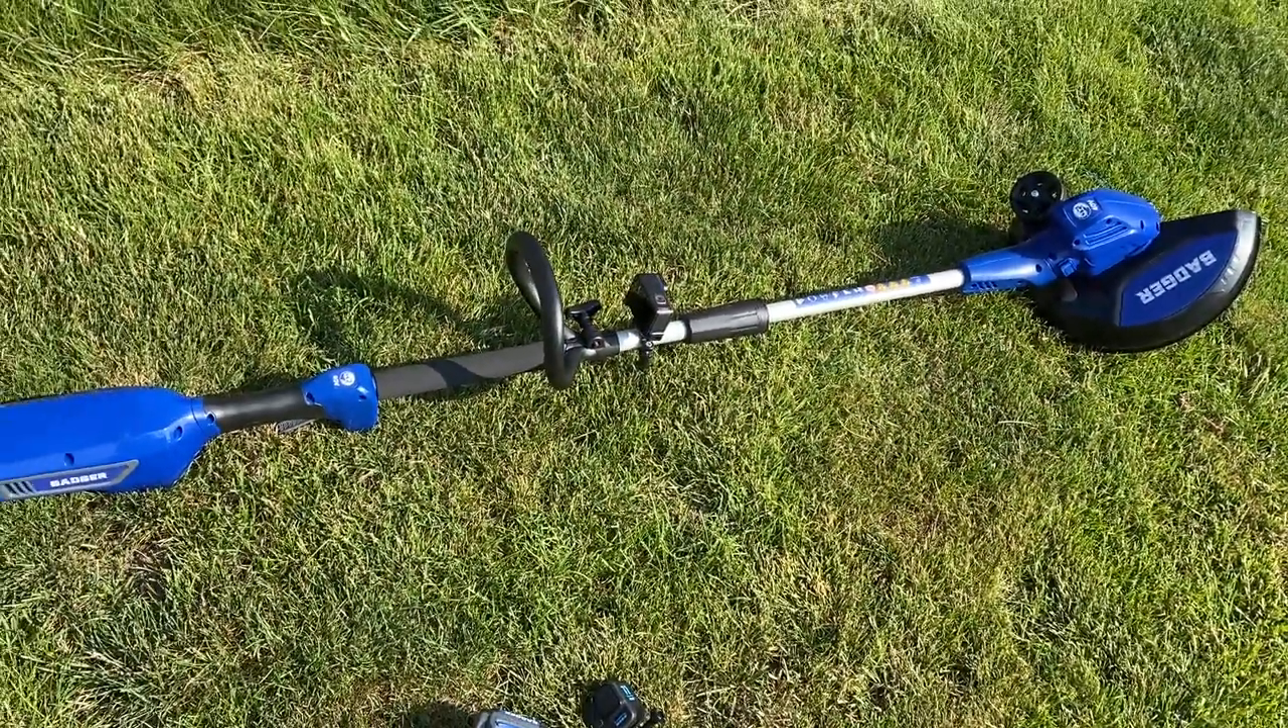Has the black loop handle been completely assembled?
Yes.